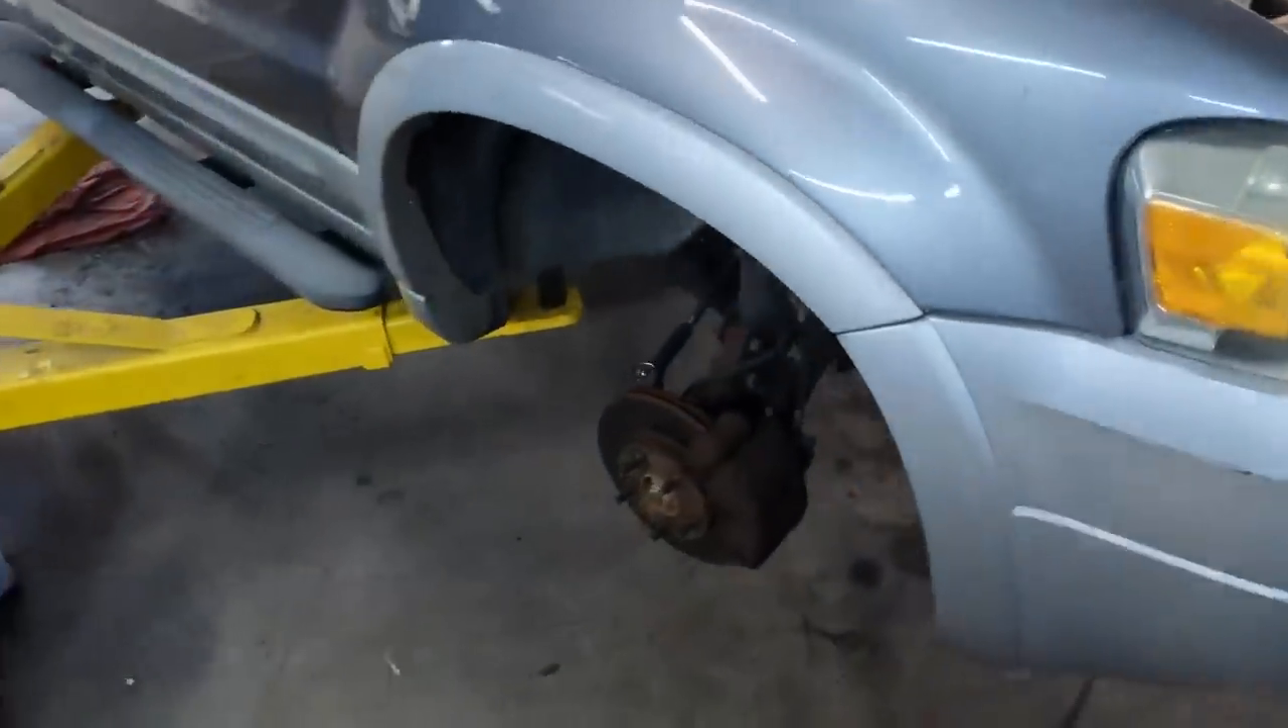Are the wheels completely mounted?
No.